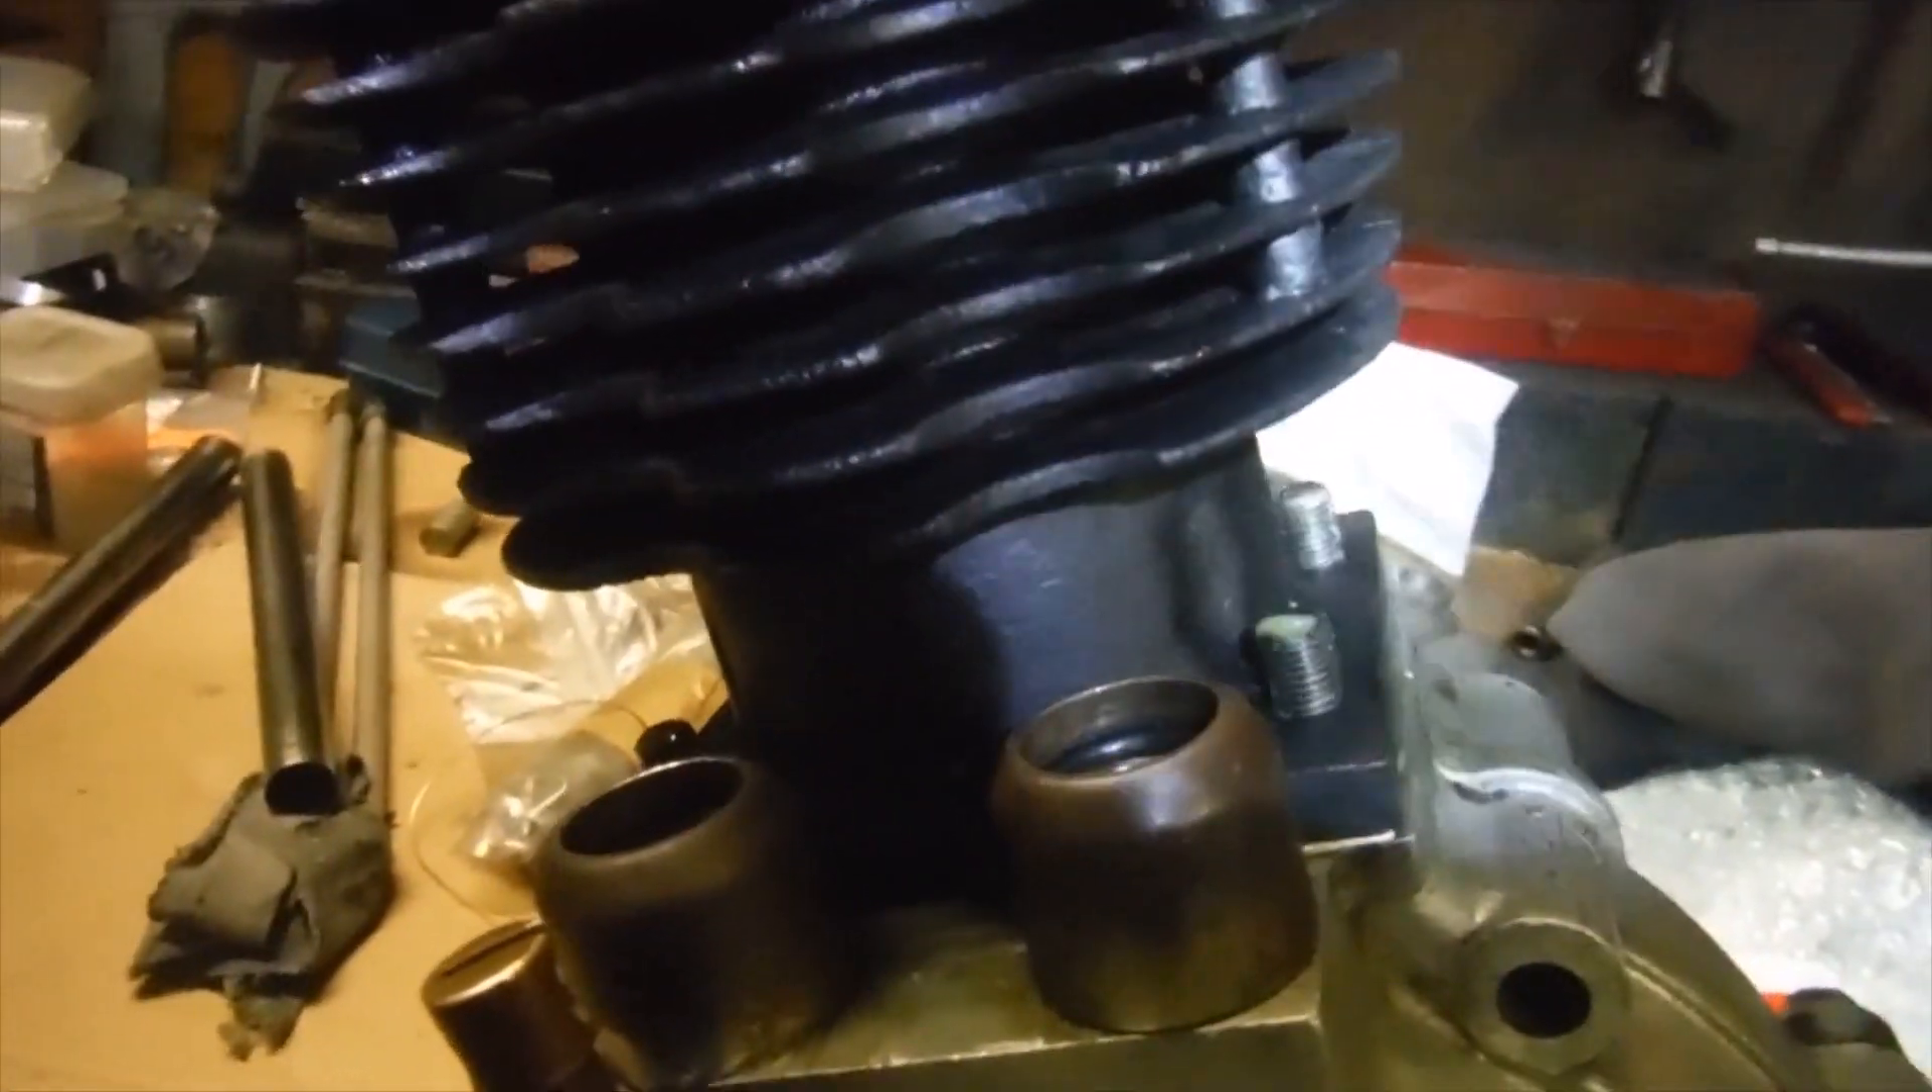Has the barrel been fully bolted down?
No.